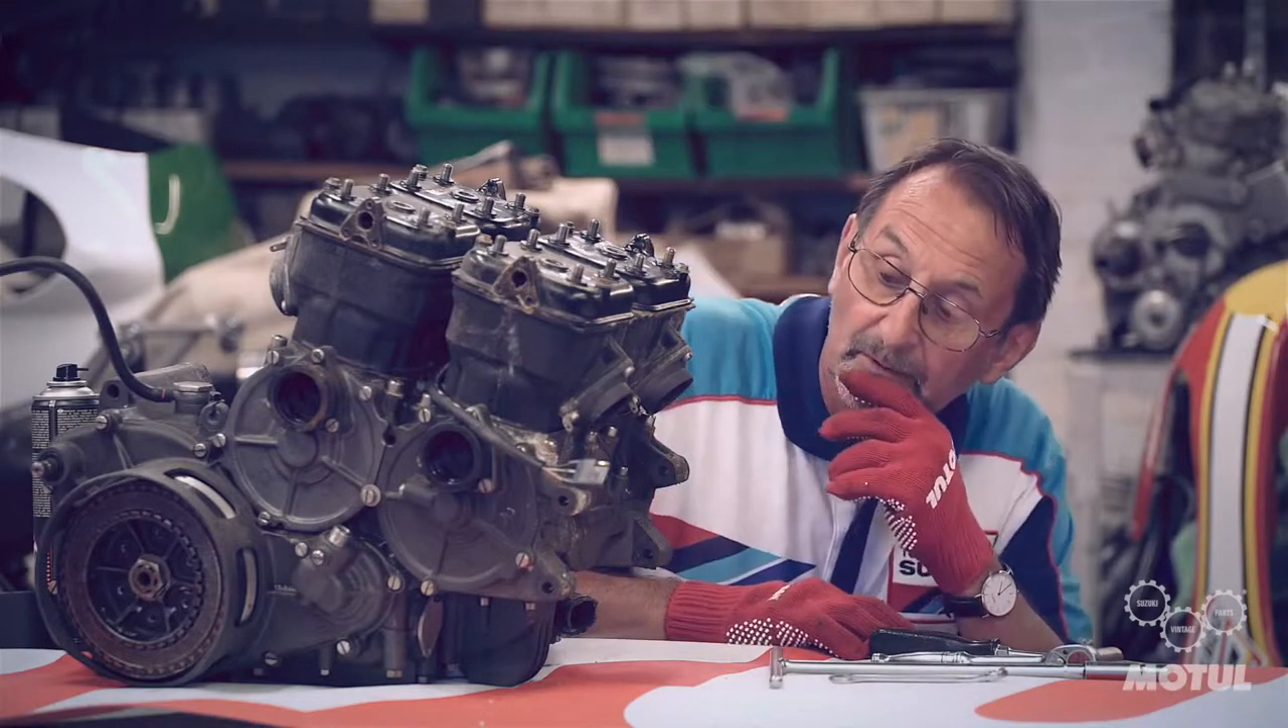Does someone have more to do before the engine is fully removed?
No.